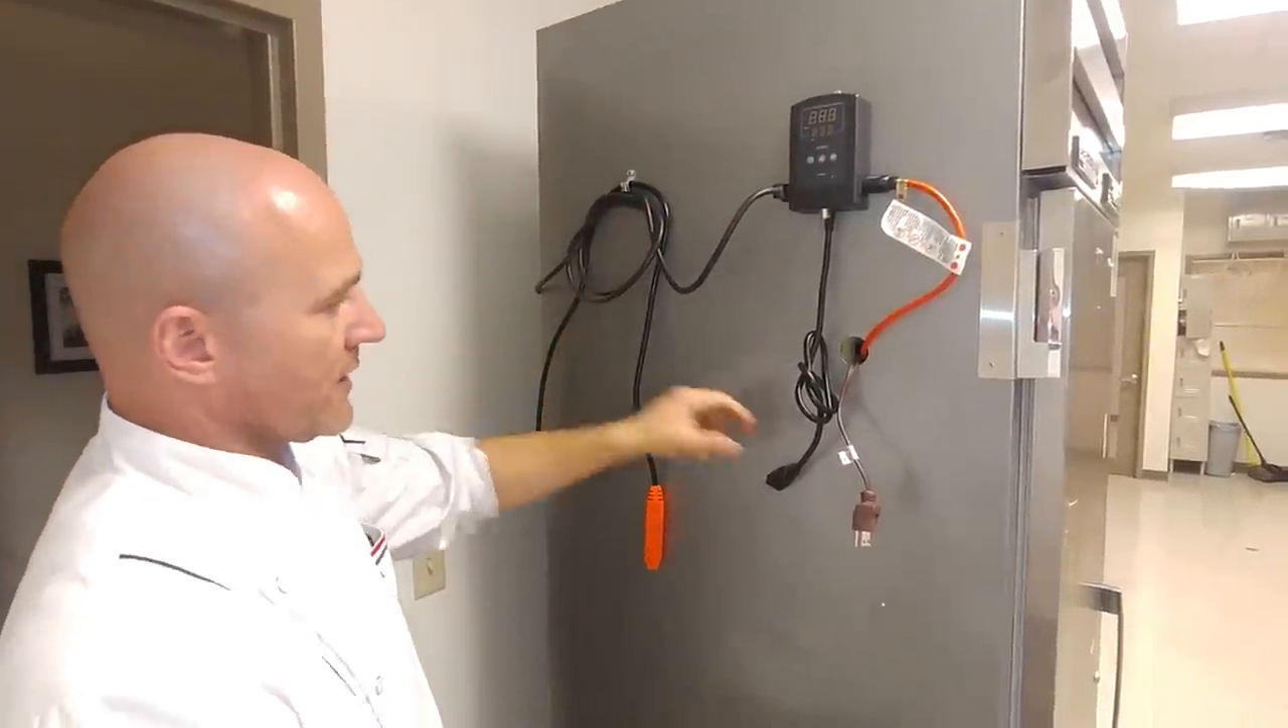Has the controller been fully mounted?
Yes.